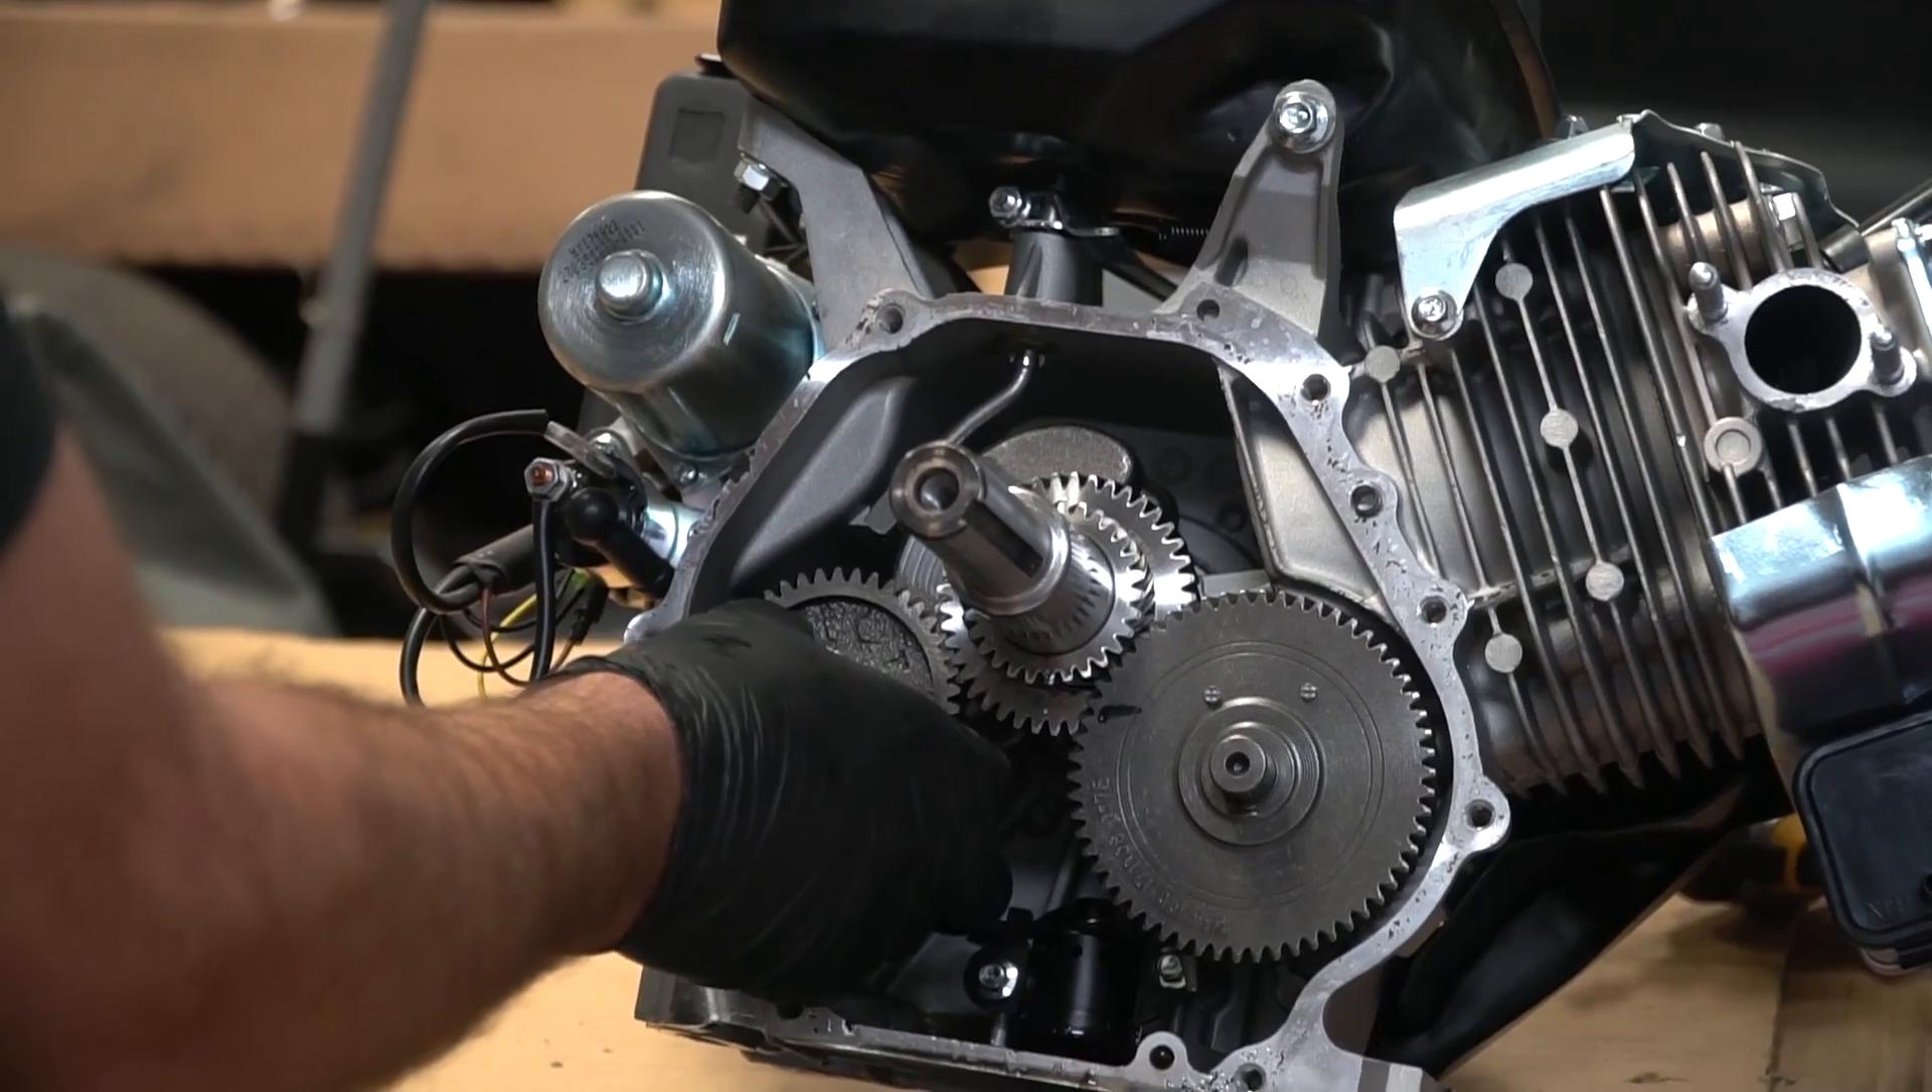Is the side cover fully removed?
Yes.